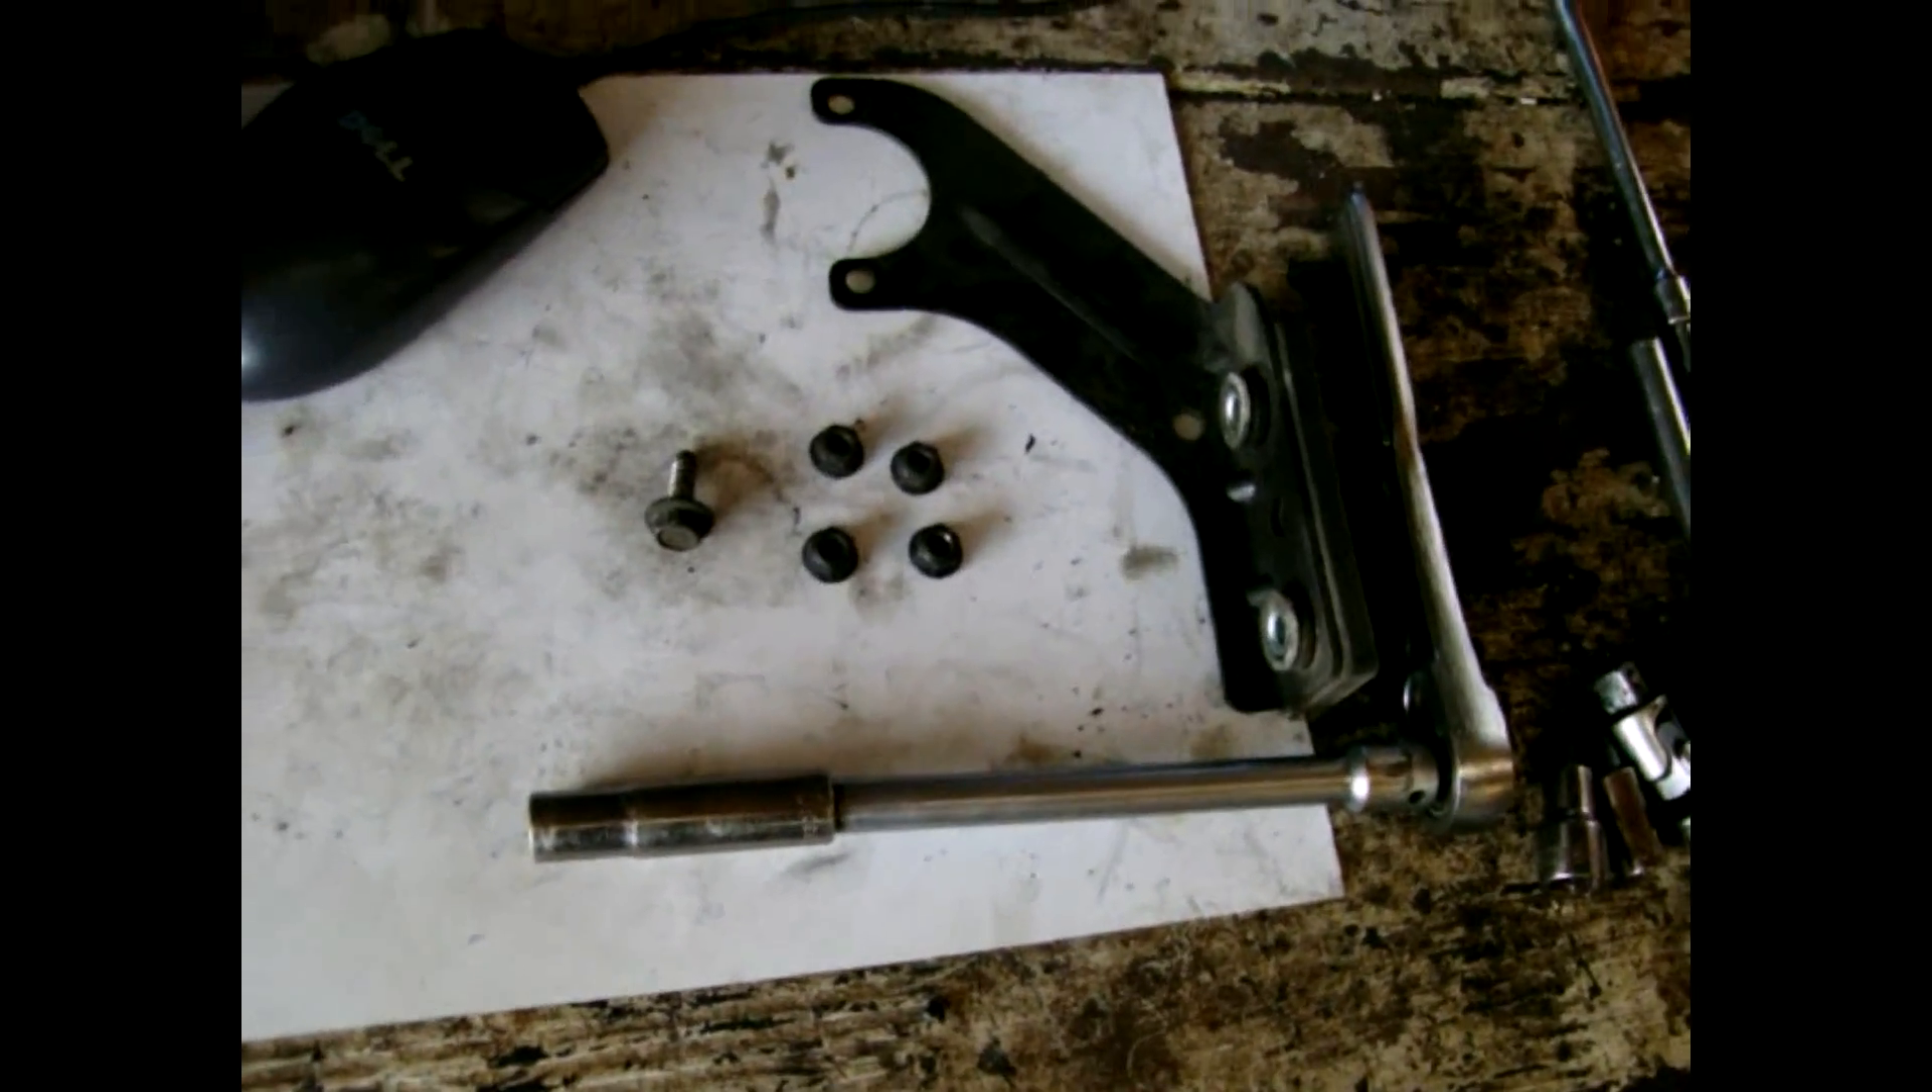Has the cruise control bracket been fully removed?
Yes.